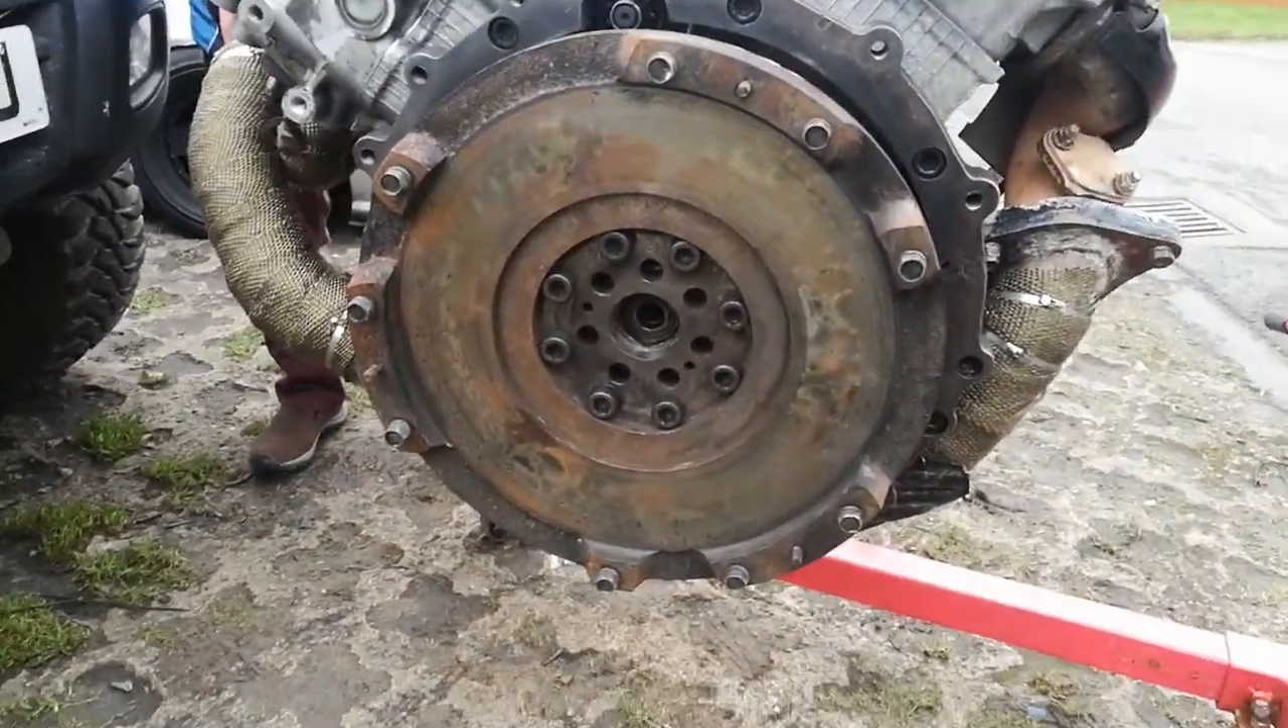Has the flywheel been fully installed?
Yes.